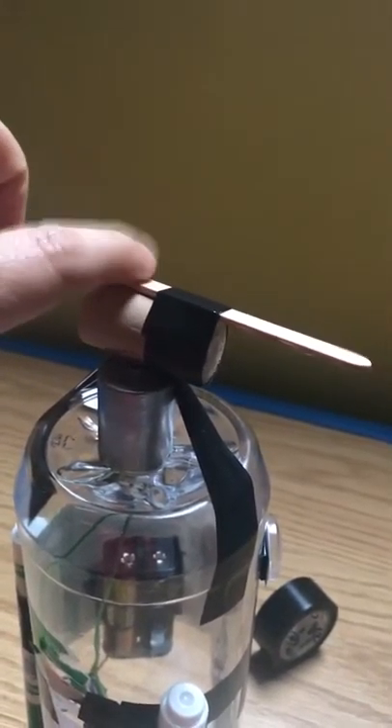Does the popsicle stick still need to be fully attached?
No.